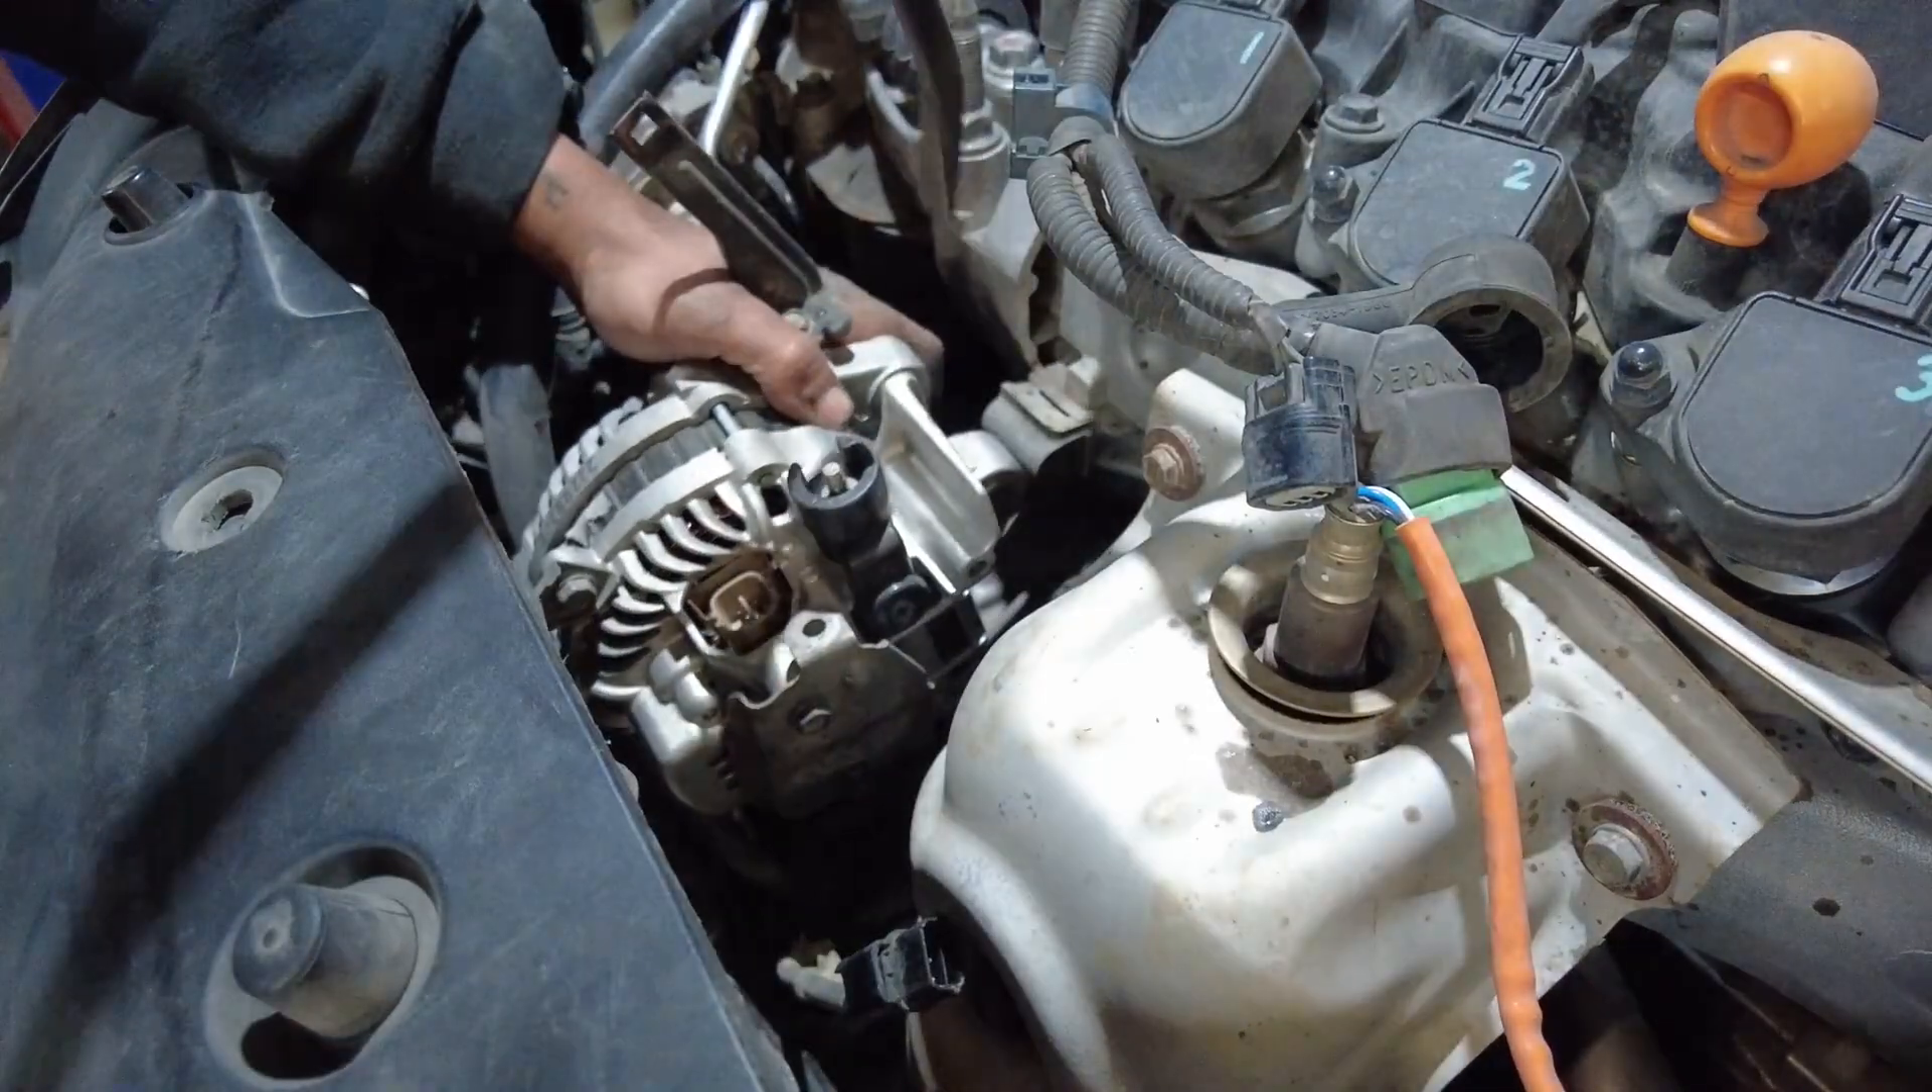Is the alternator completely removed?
No.